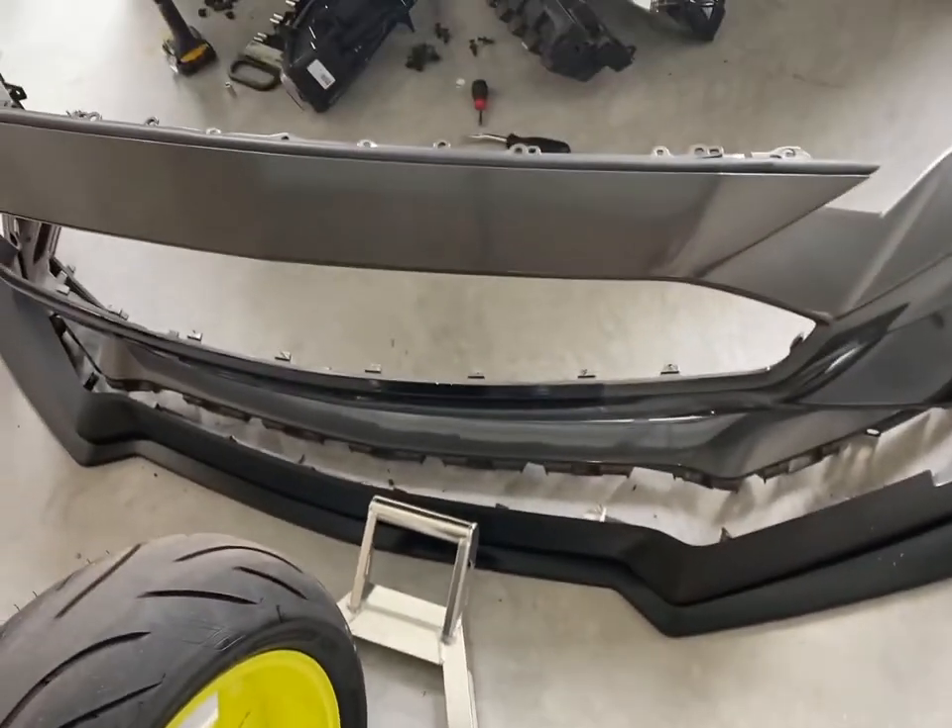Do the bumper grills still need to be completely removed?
No.